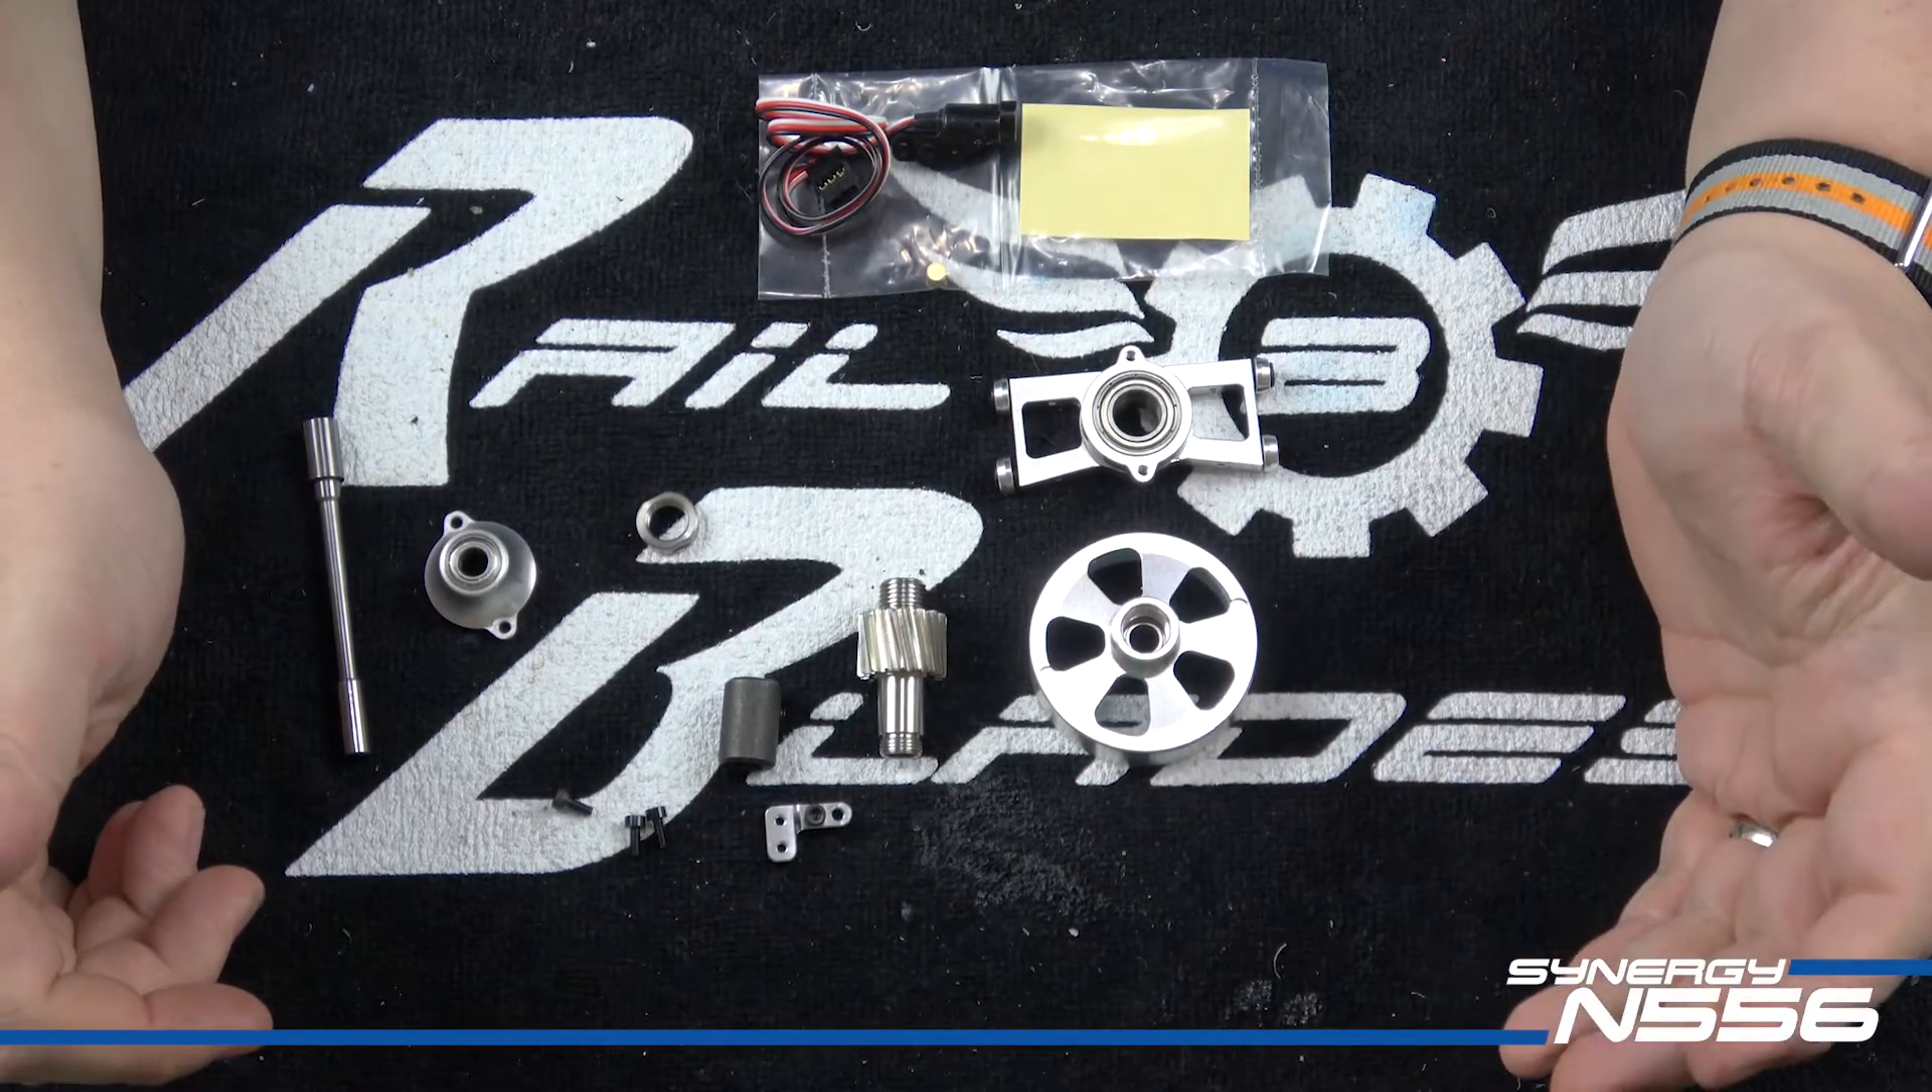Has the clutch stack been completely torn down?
Yes.